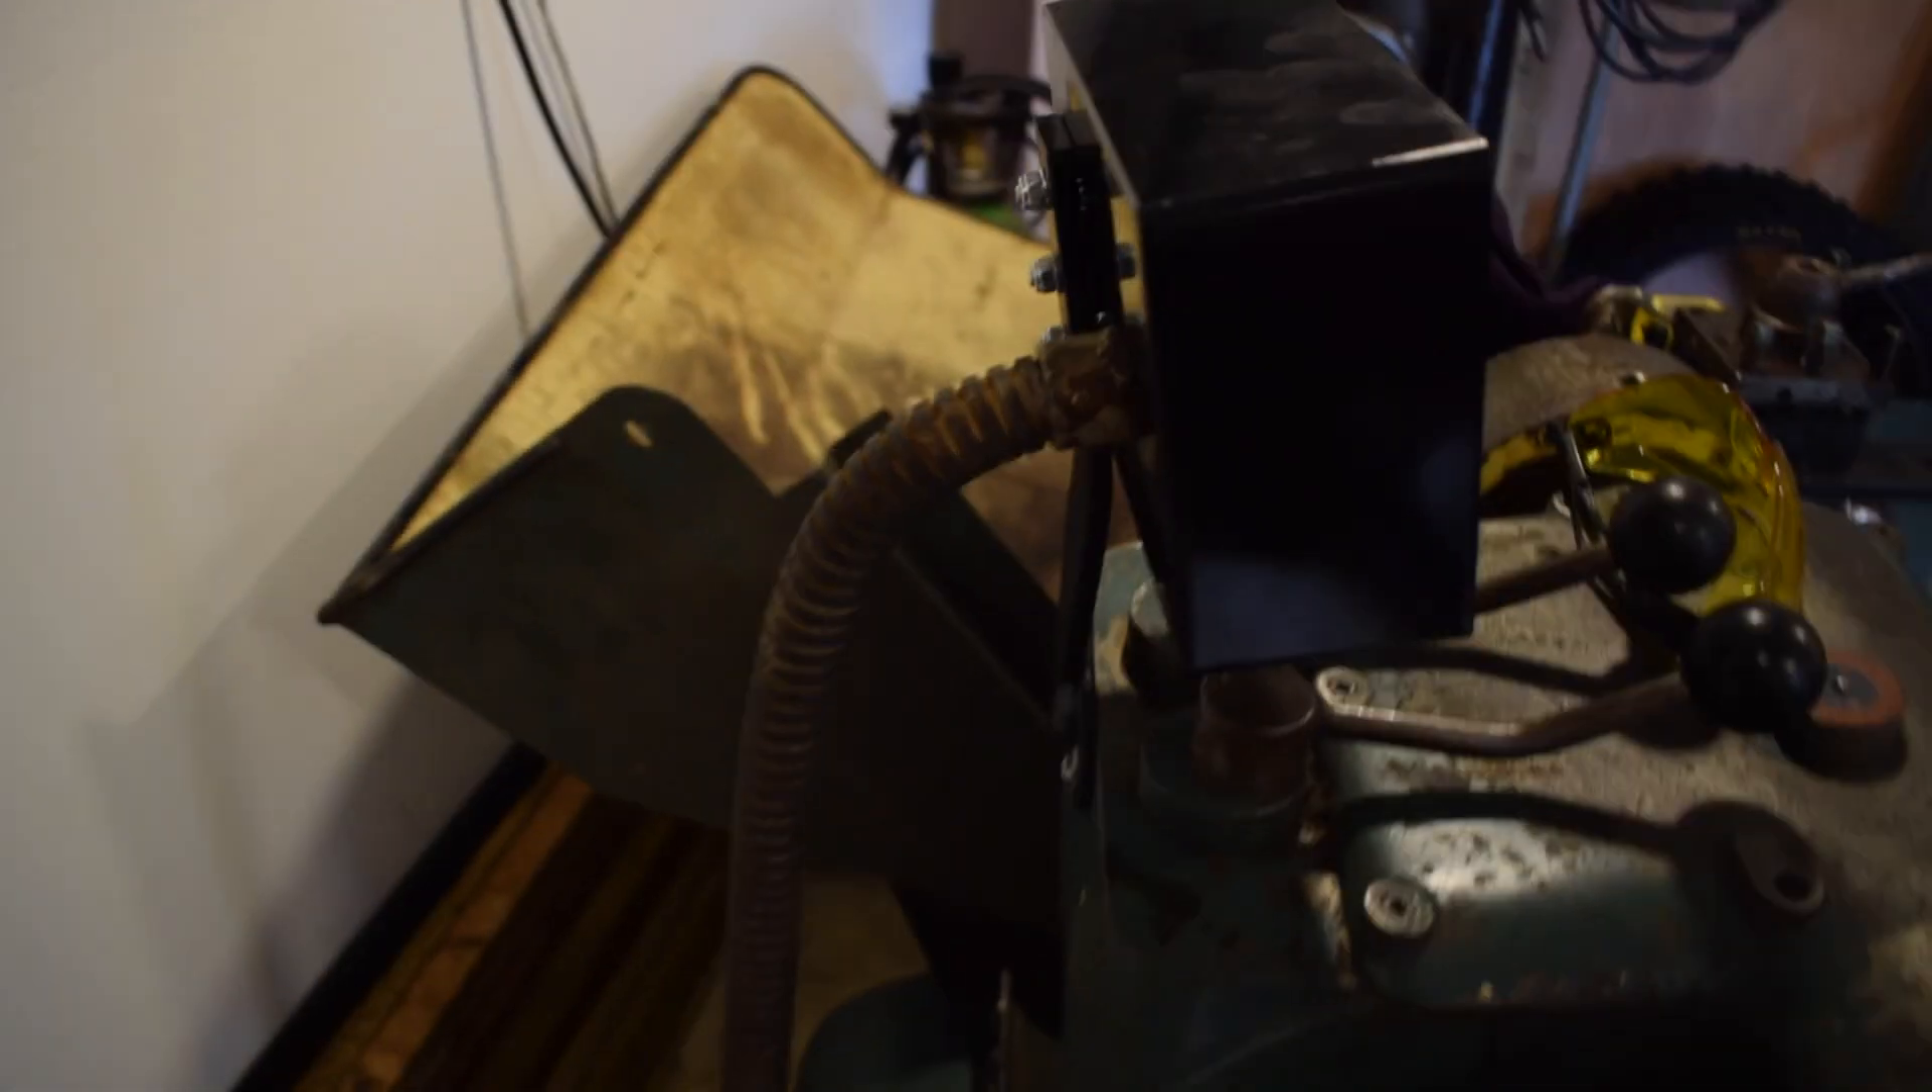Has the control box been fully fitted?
Yes.